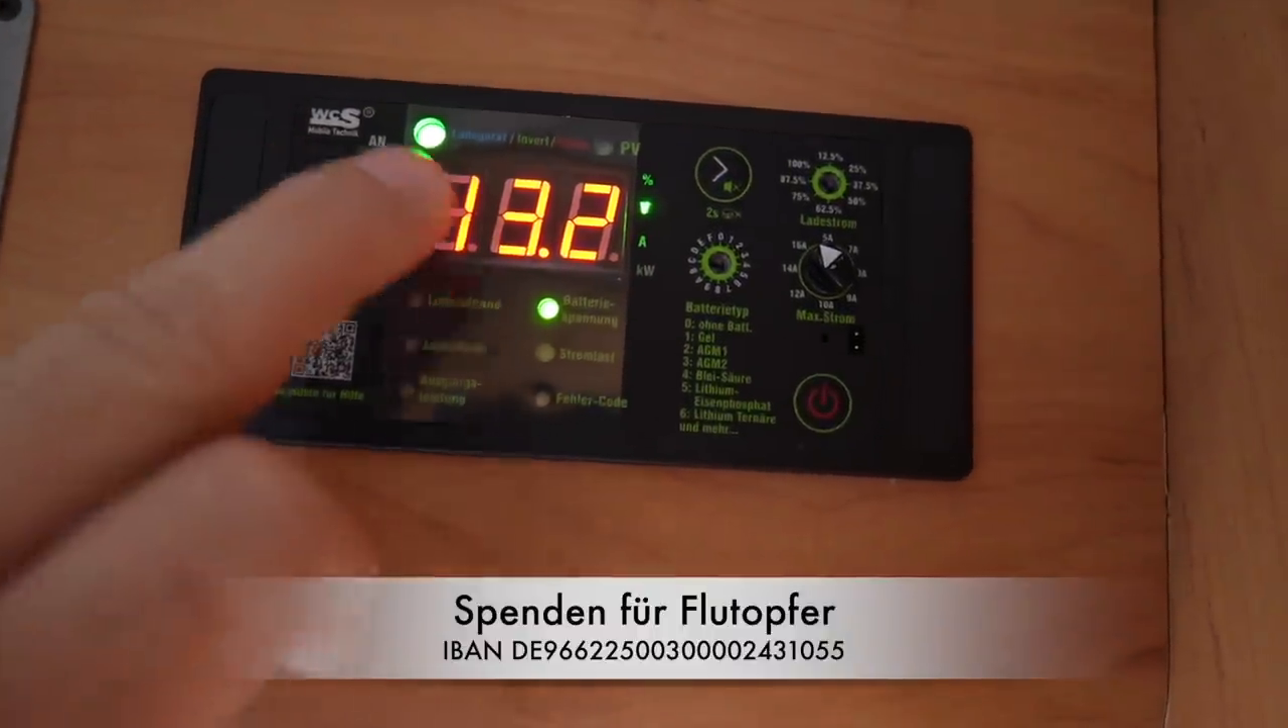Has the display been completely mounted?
Yes.